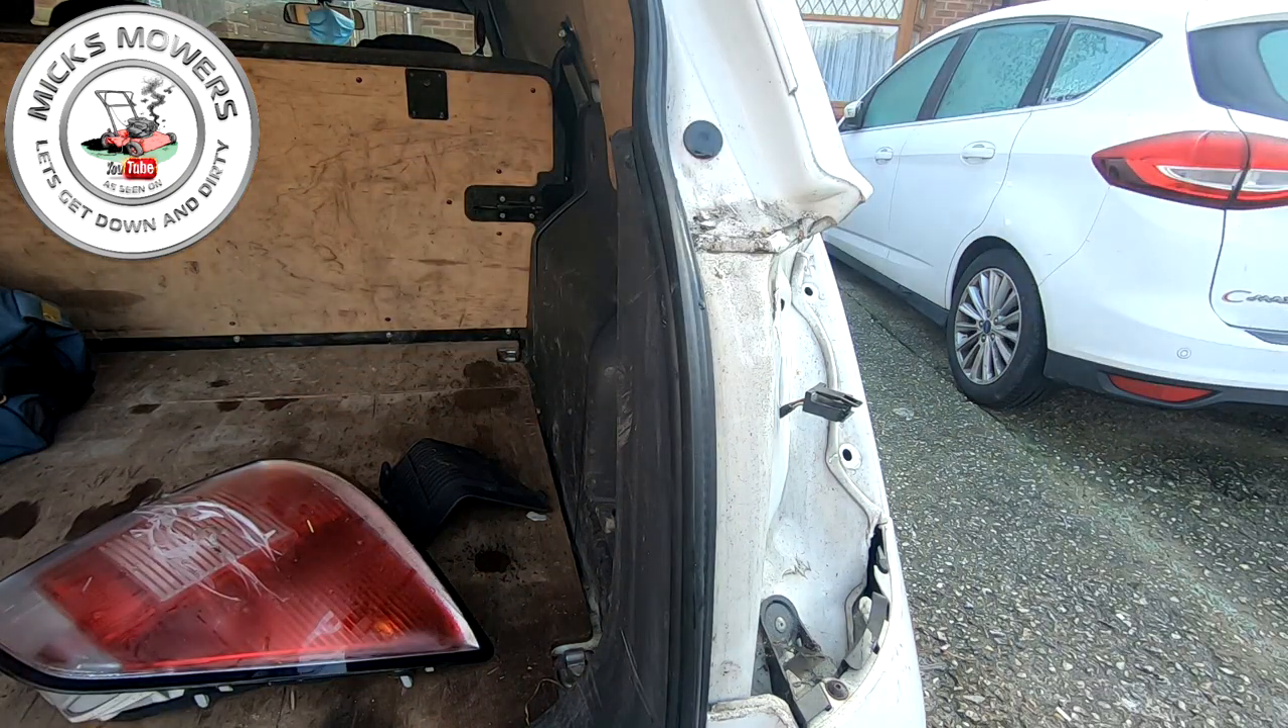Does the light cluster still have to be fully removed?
No.